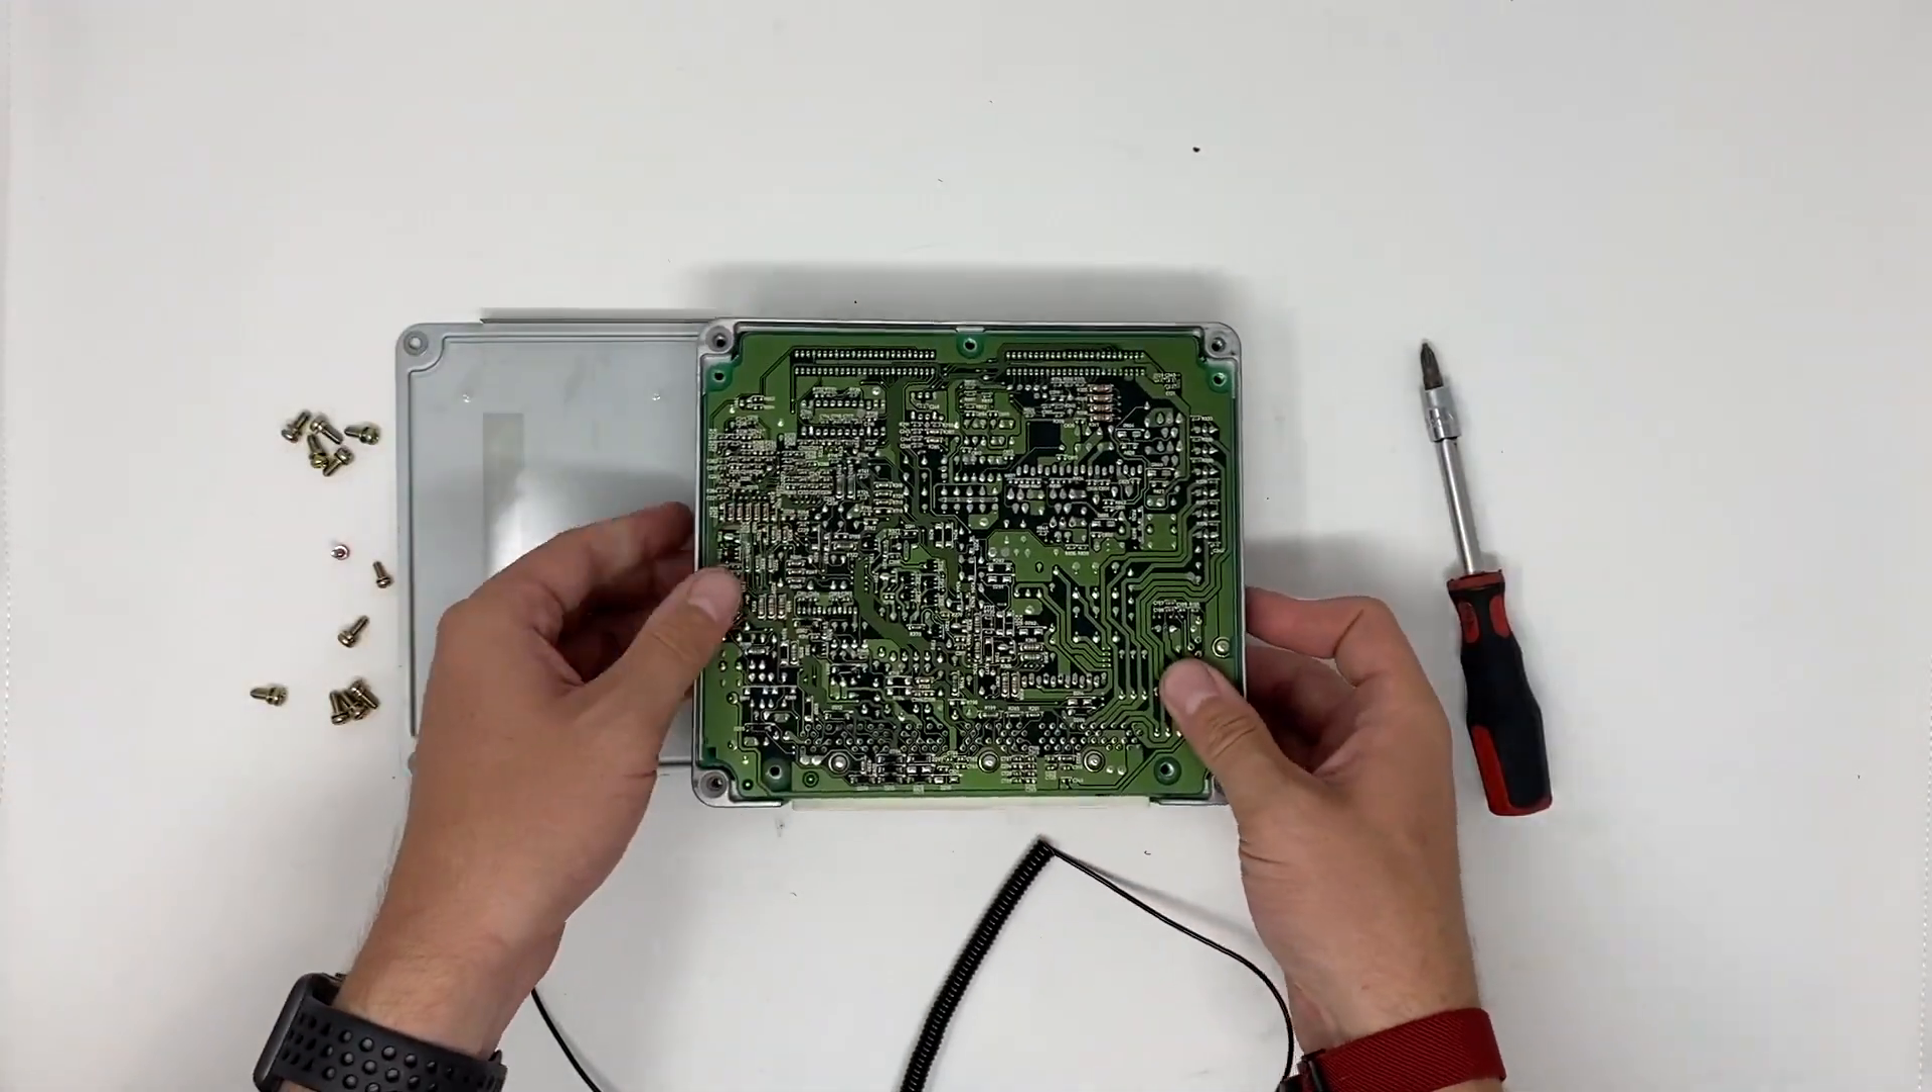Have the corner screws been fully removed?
Yes.